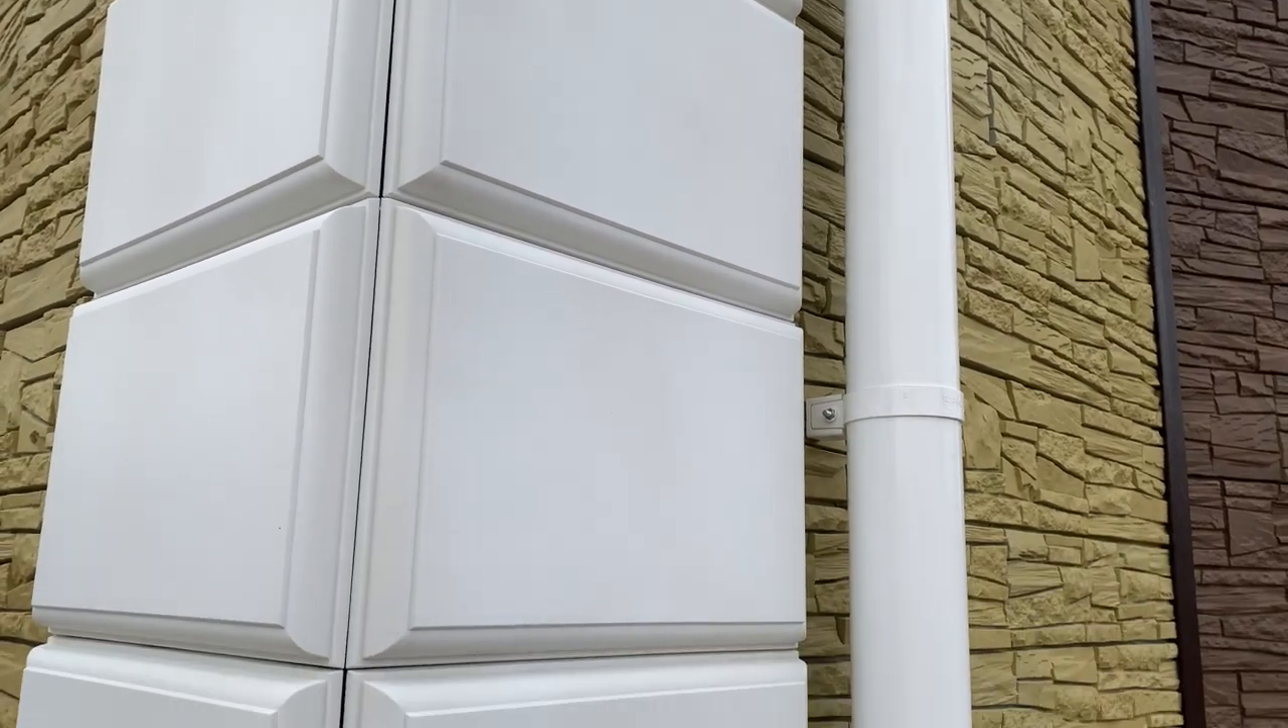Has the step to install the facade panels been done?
Yes.